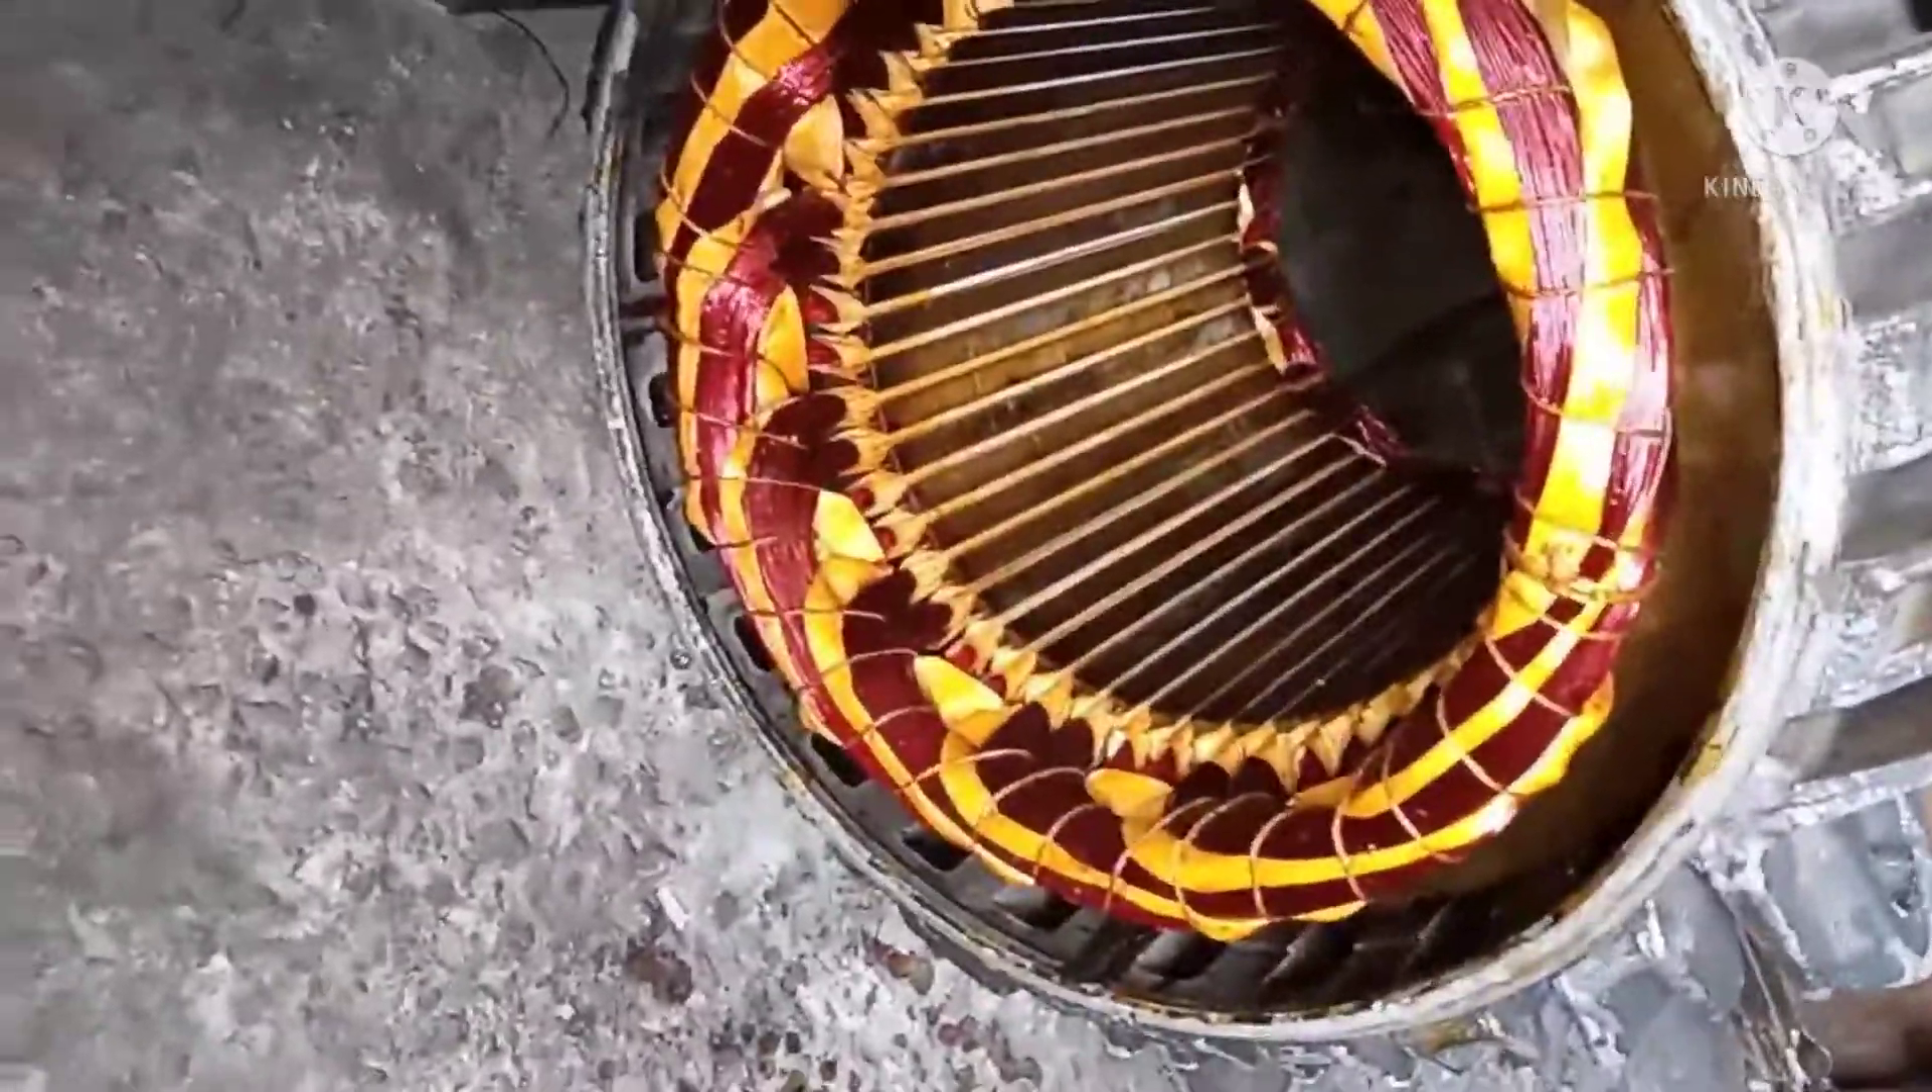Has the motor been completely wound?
Yes.